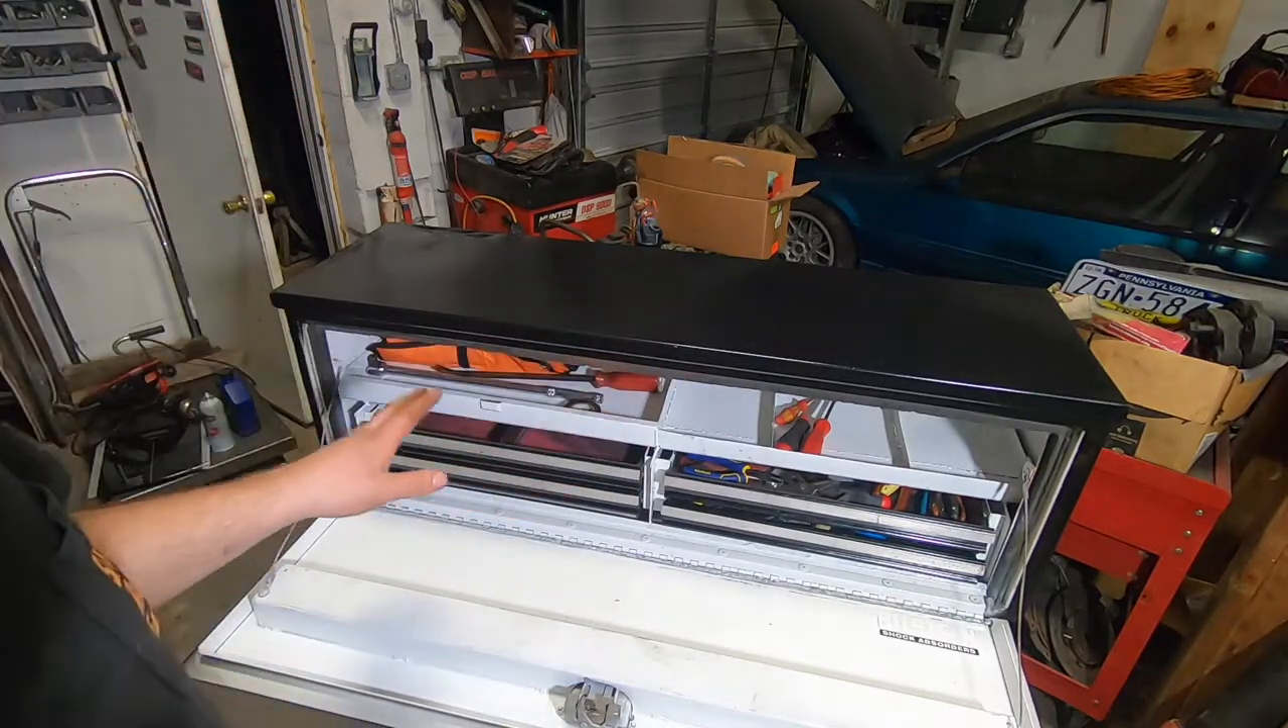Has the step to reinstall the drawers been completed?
Yes.